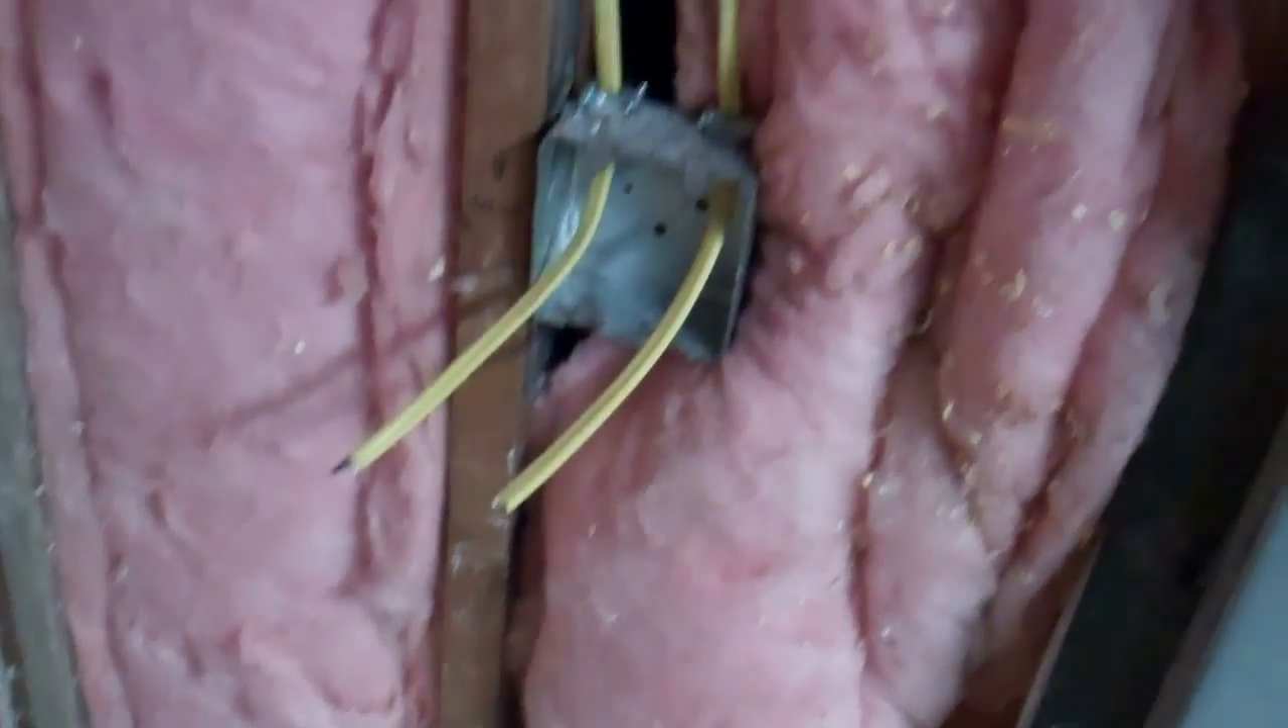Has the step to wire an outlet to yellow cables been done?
No.